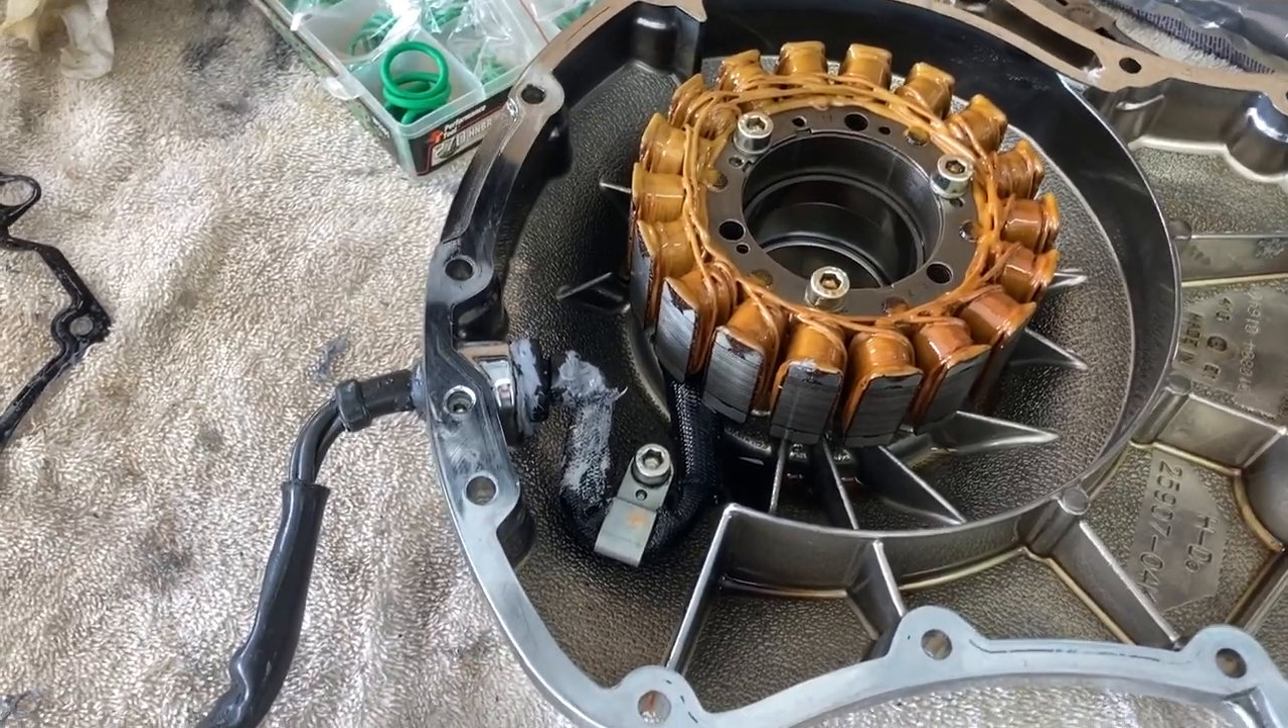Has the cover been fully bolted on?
No.